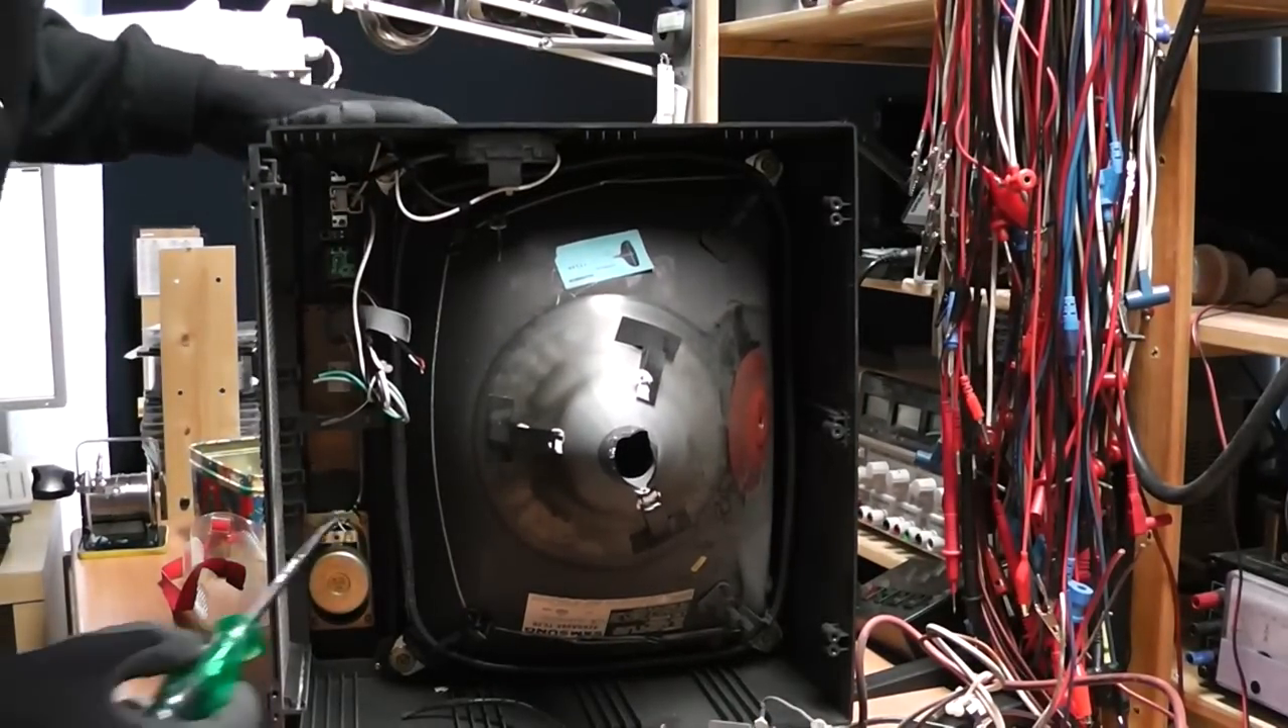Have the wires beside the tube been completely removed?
No.